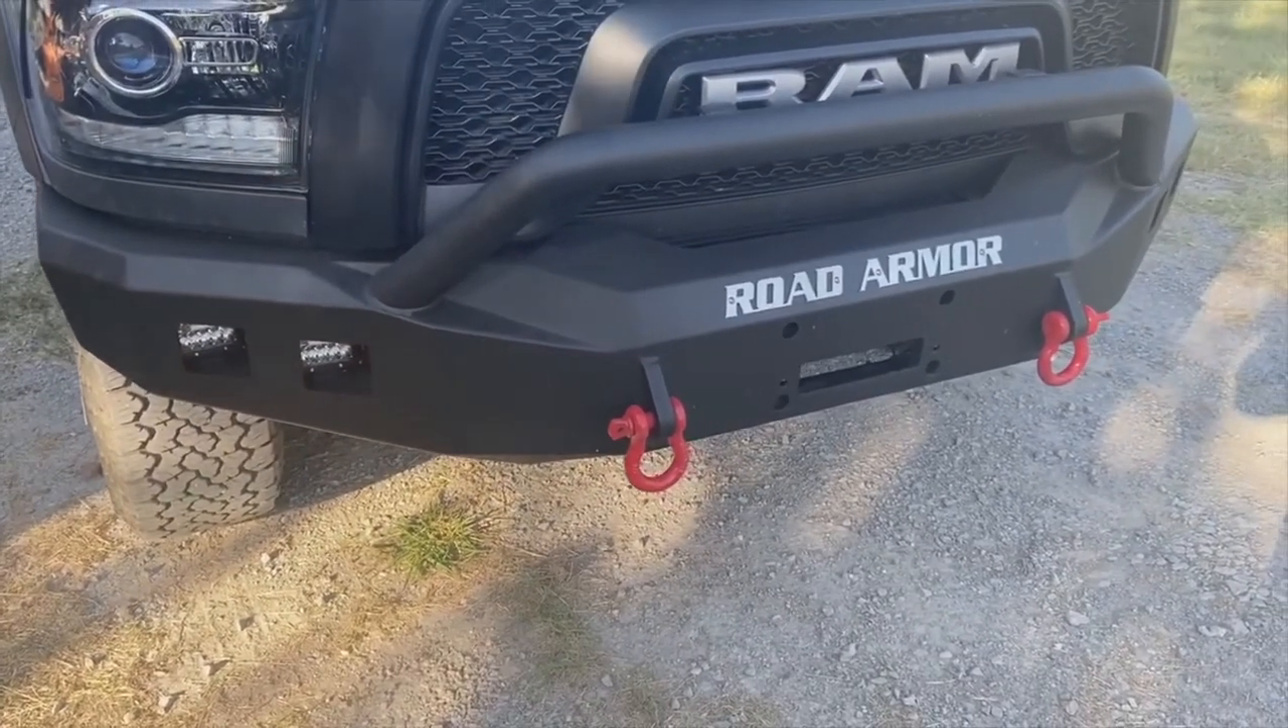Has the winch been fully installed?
No.